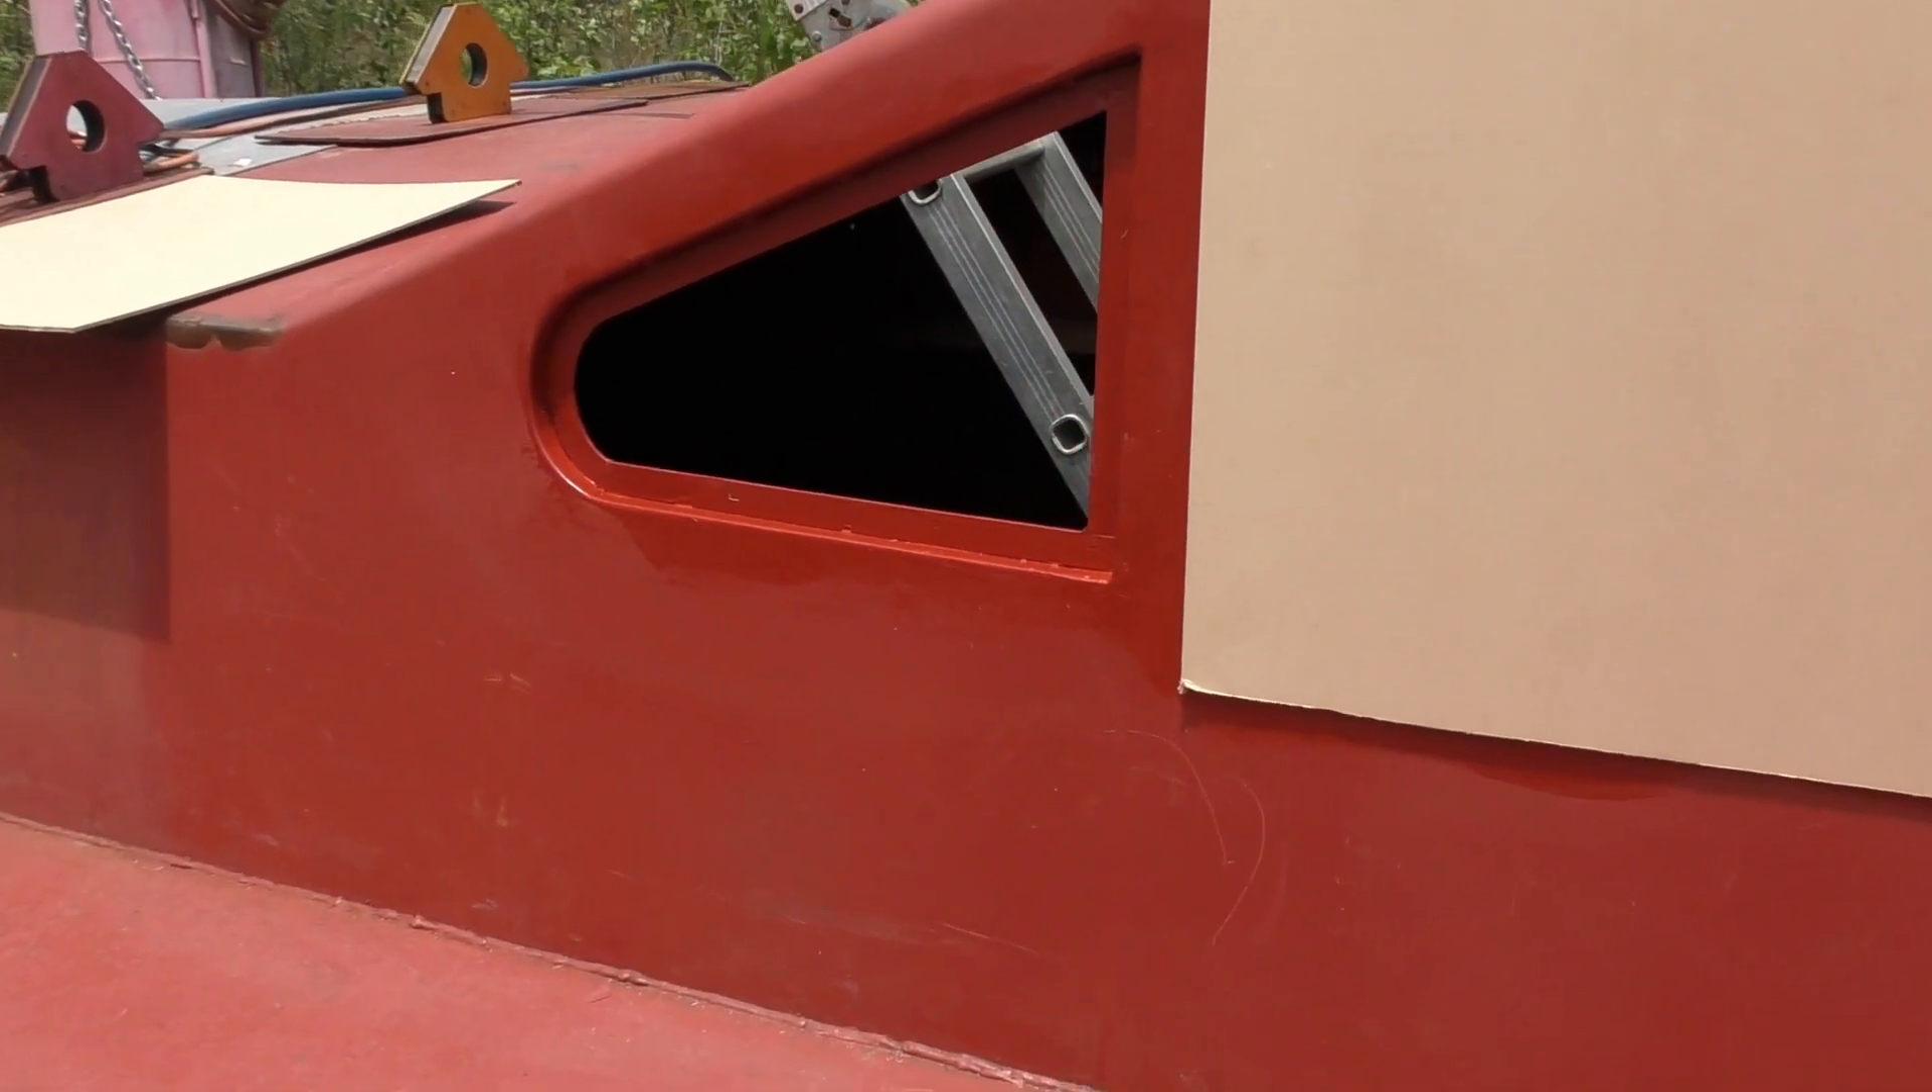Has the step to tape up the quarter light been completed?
No.